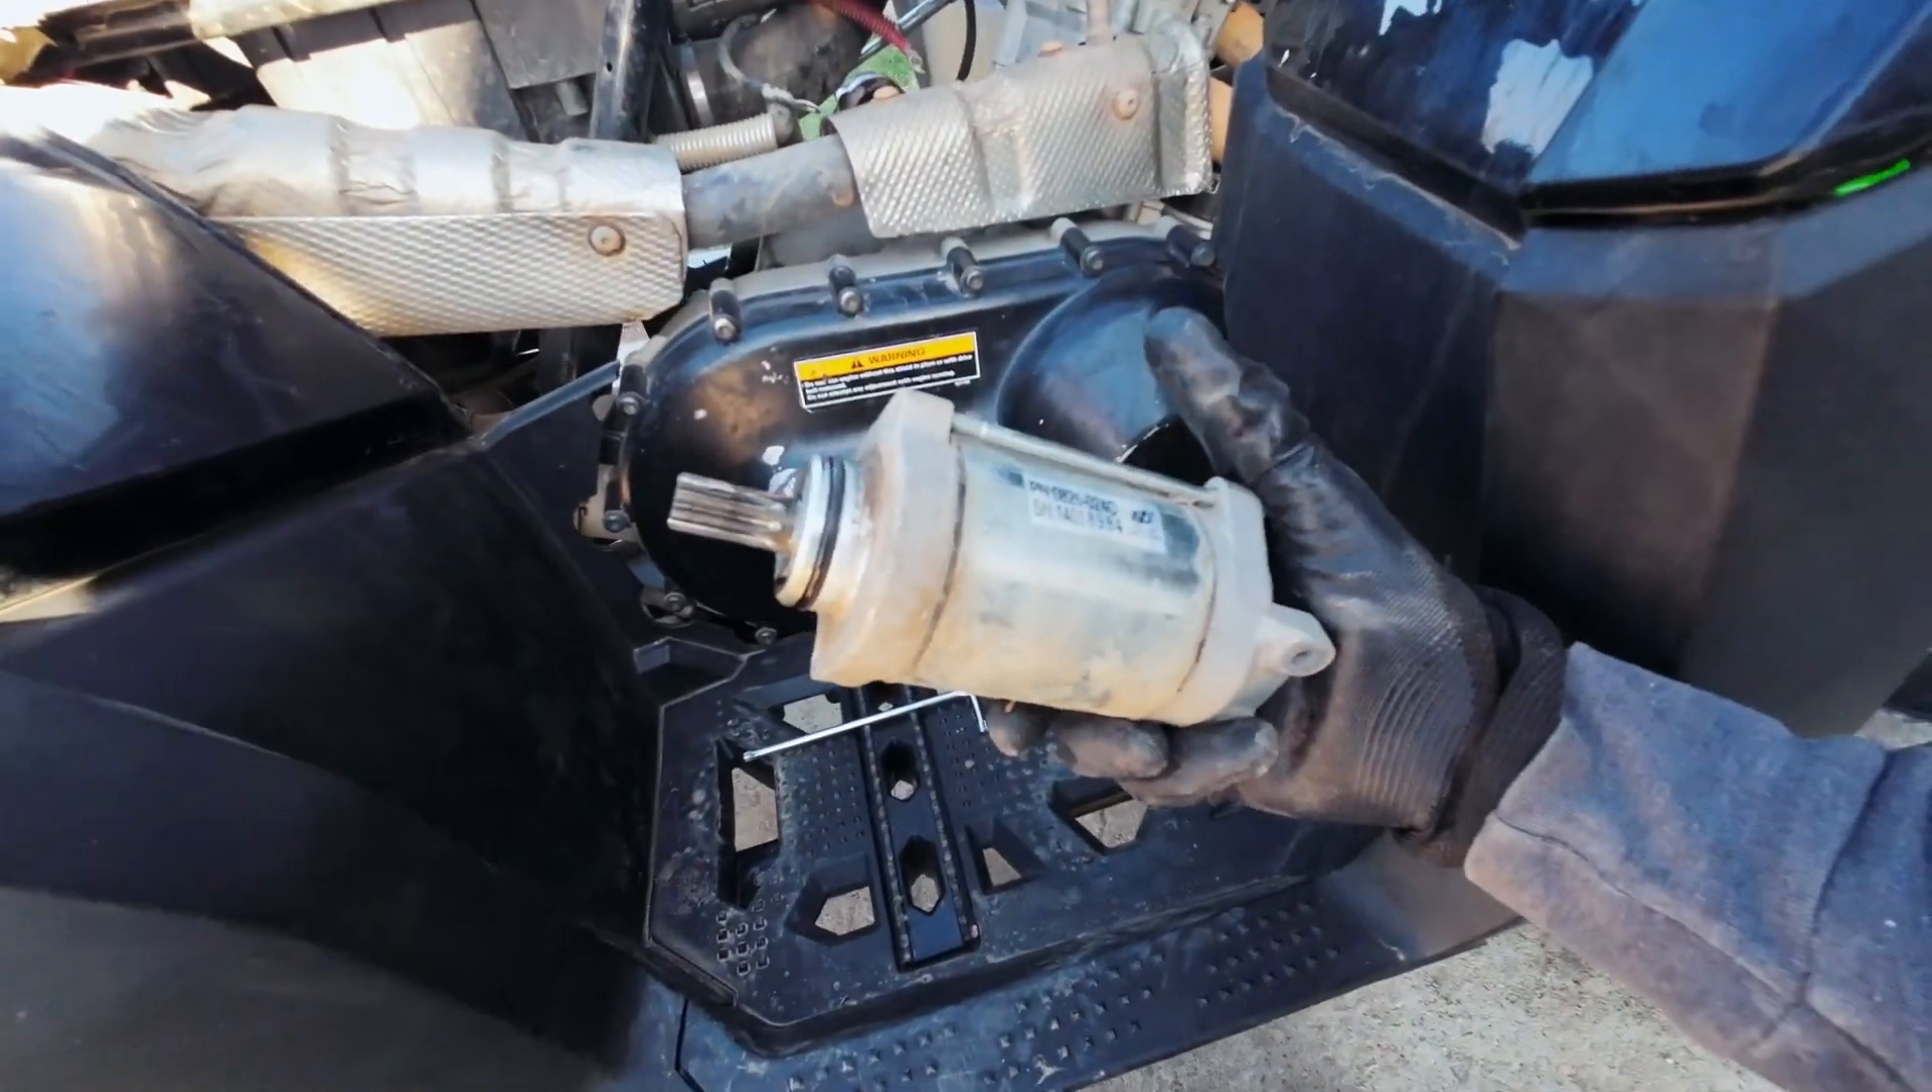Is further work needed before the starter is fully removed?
No.